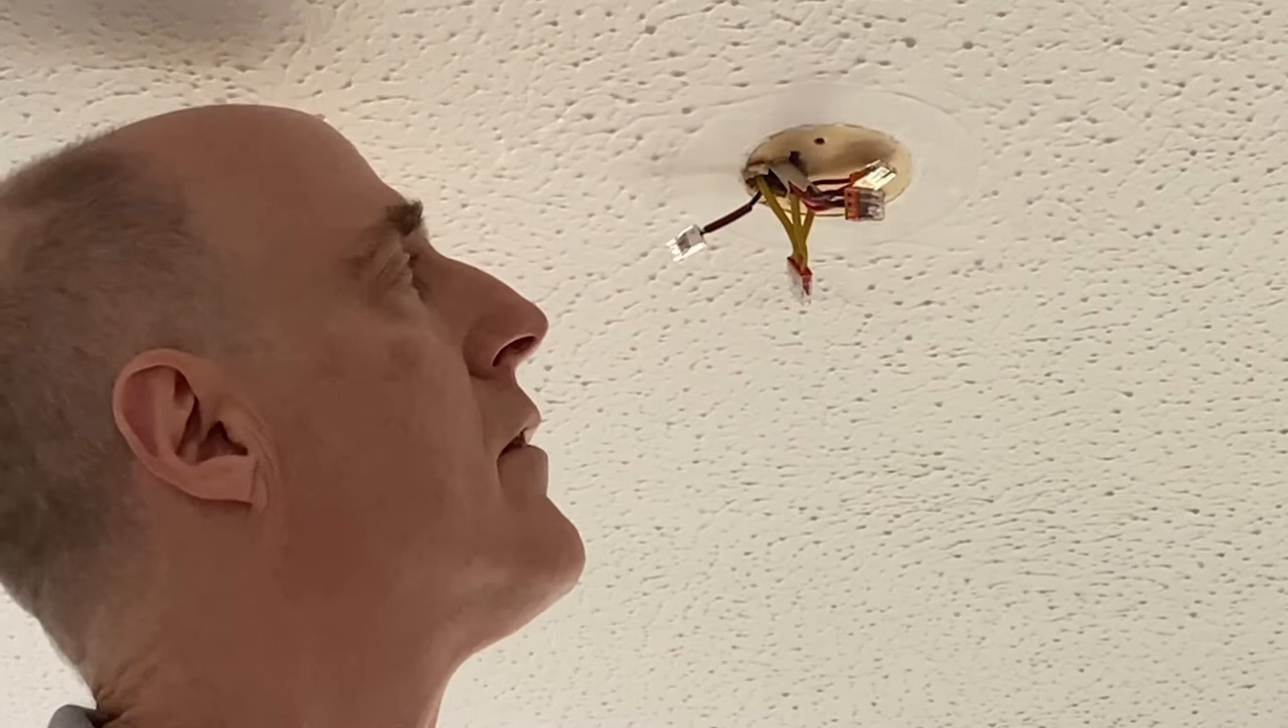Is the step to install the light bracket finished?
No.